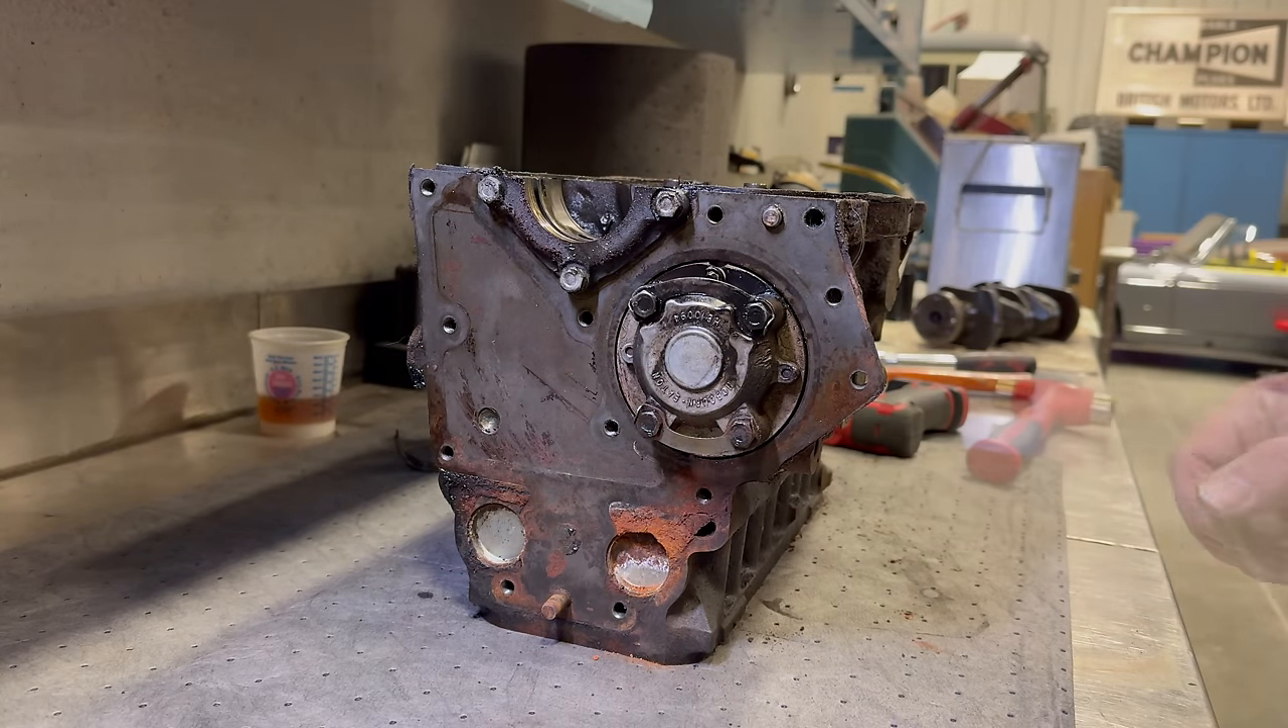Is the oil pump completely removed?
No.